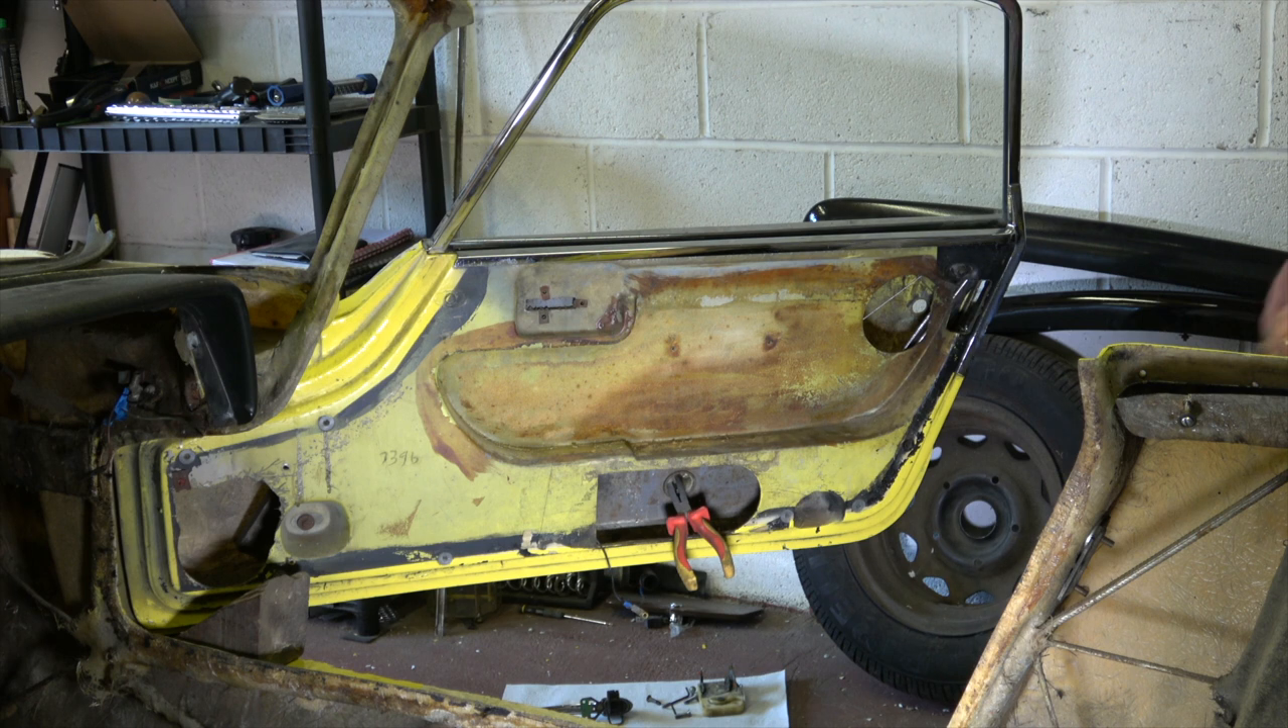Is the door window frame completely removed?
No.